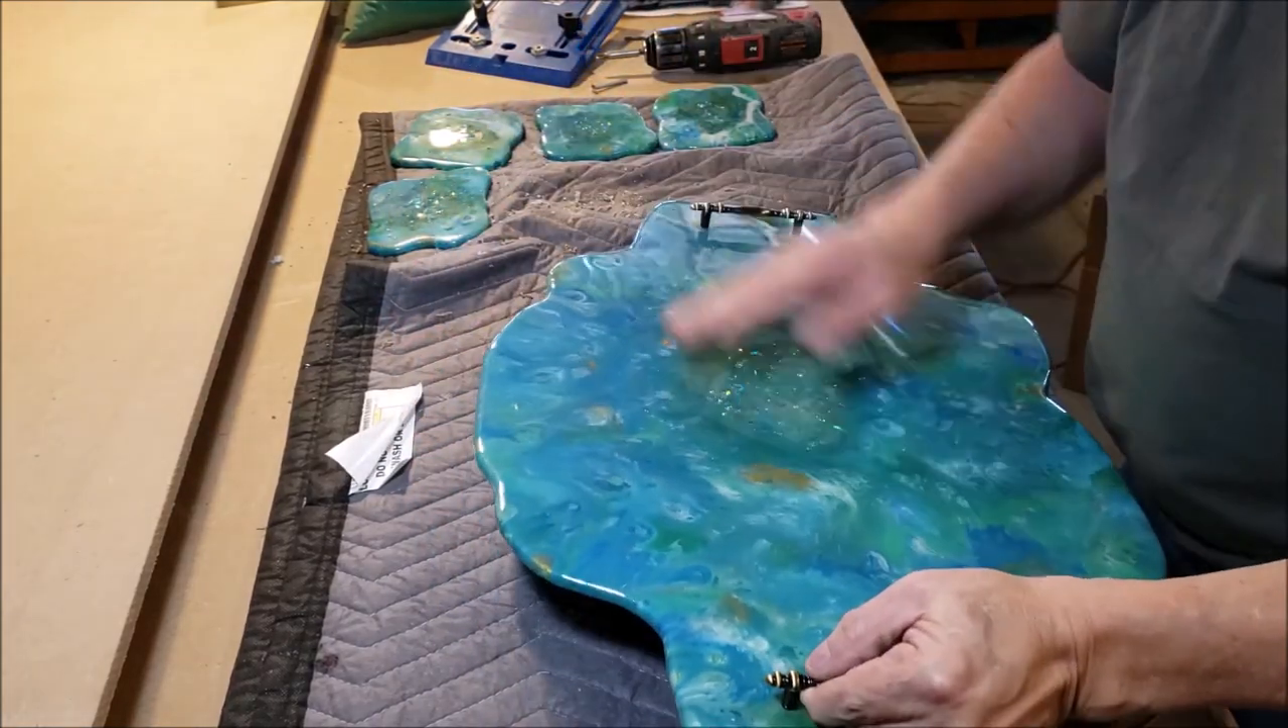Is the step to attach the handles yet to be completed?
No.